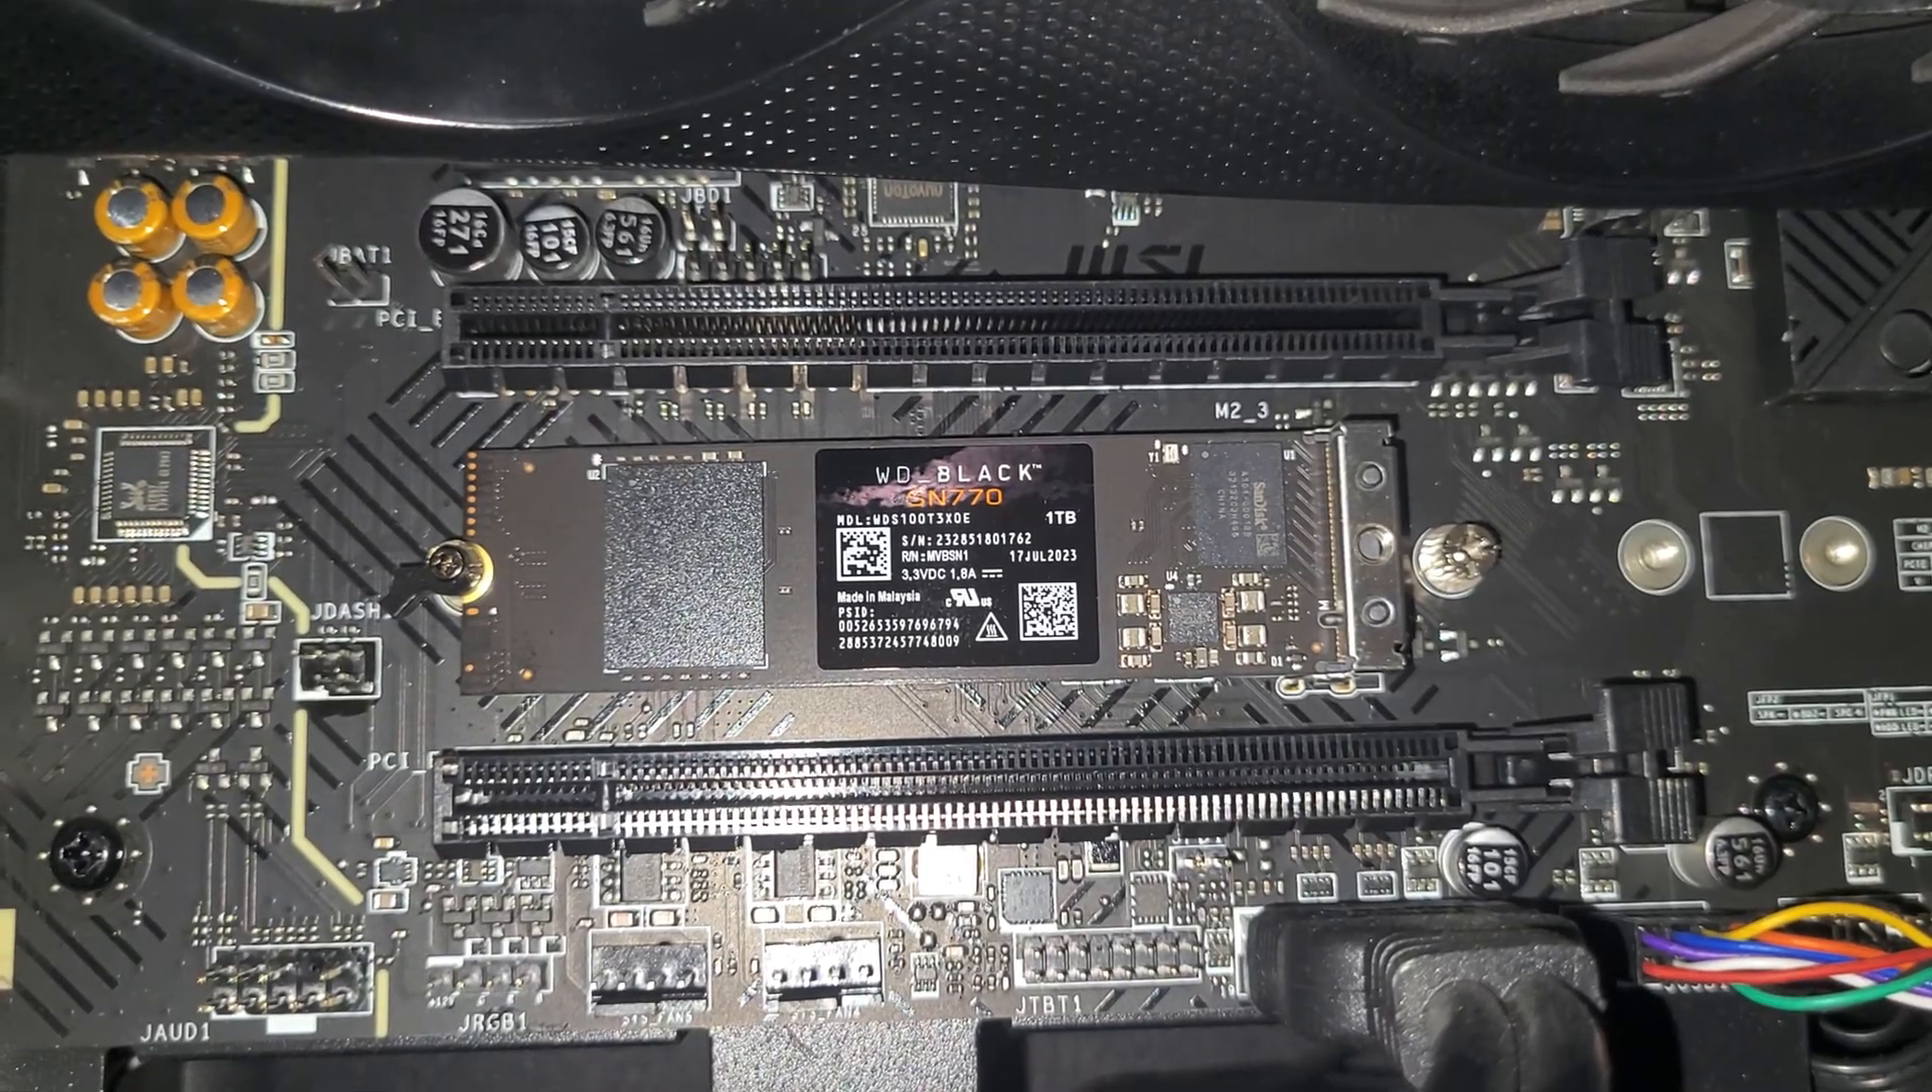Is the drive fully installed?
Yes.